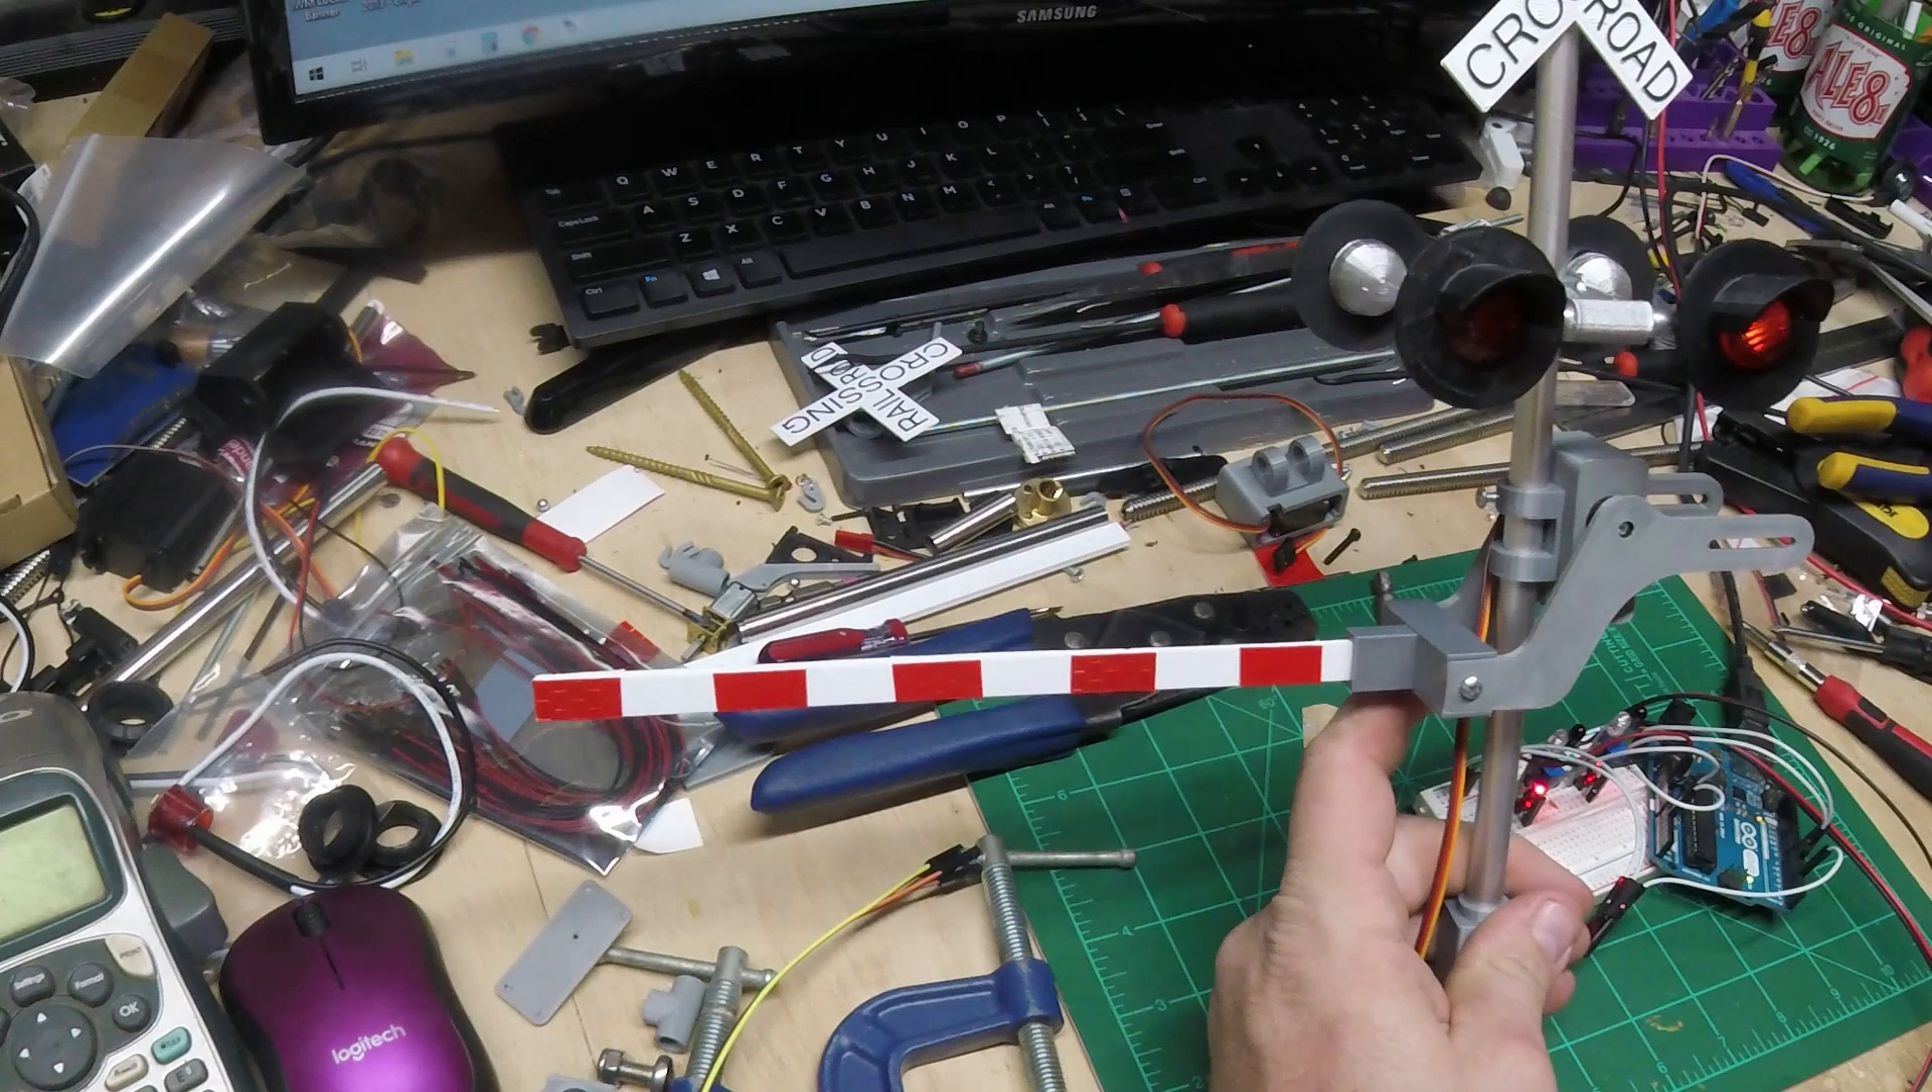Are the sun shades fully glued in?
Yes.